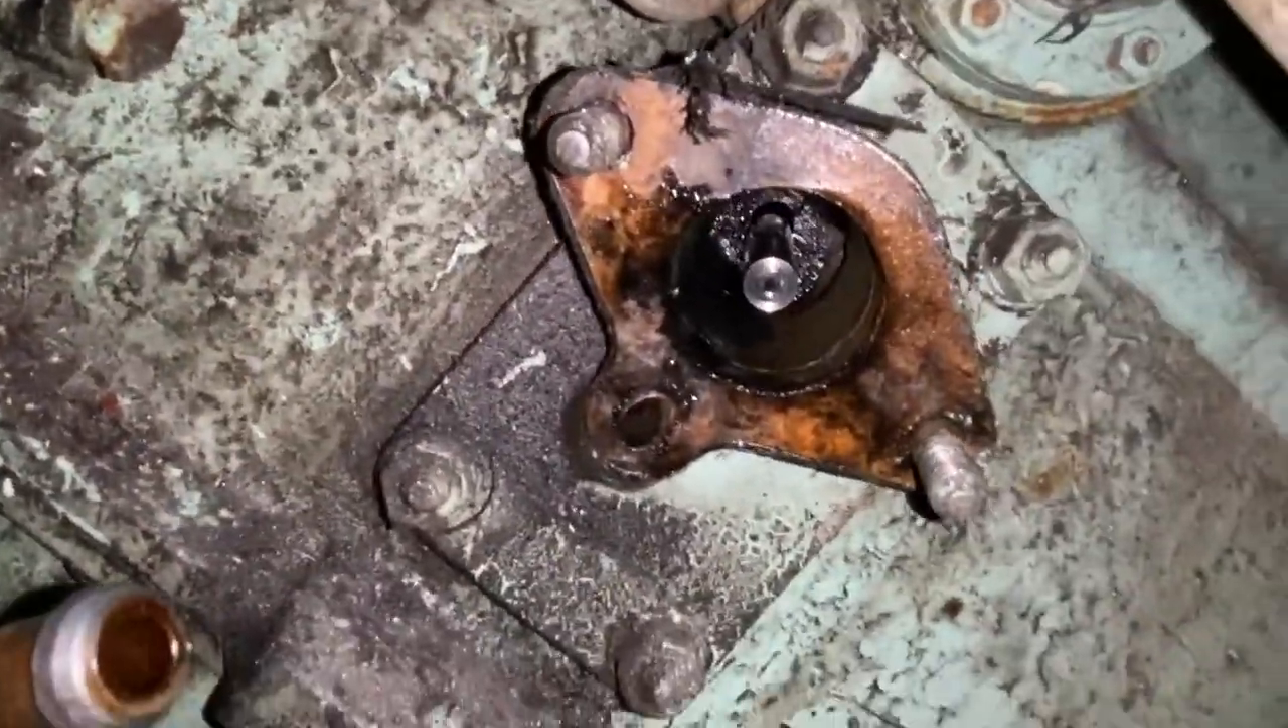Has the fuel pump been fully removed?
Yes.